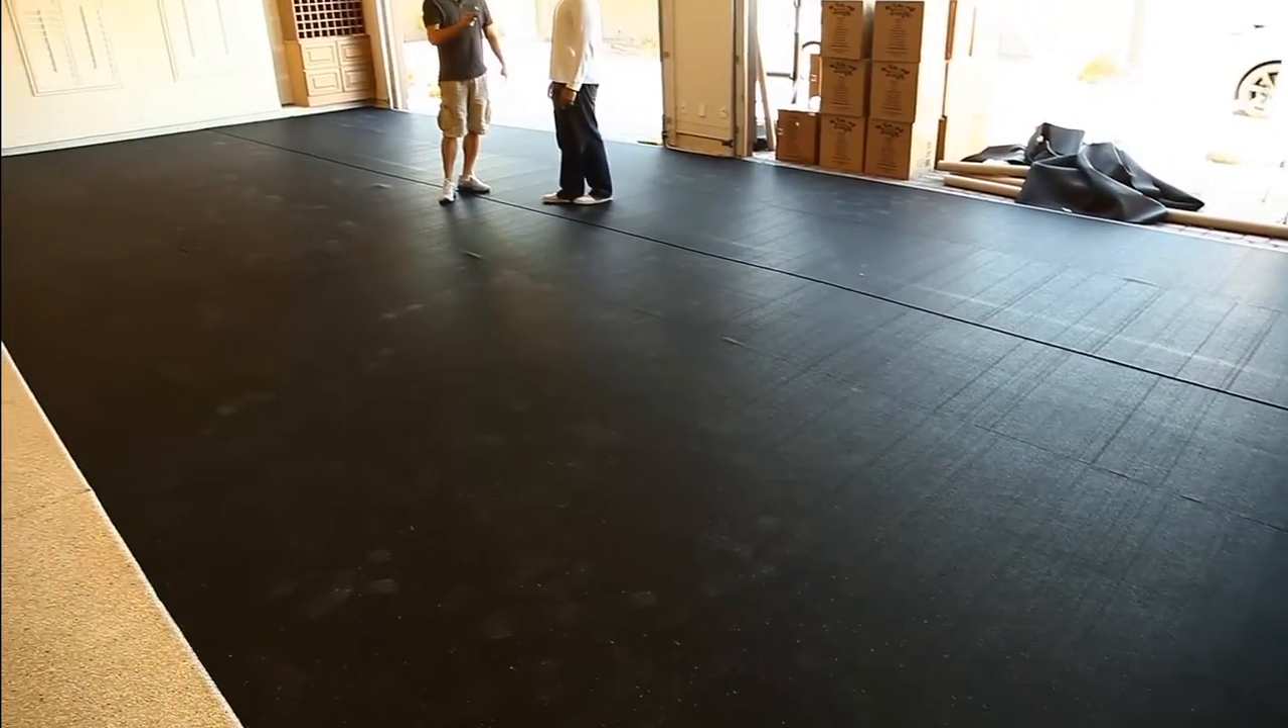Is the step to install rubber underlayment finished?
Yes.